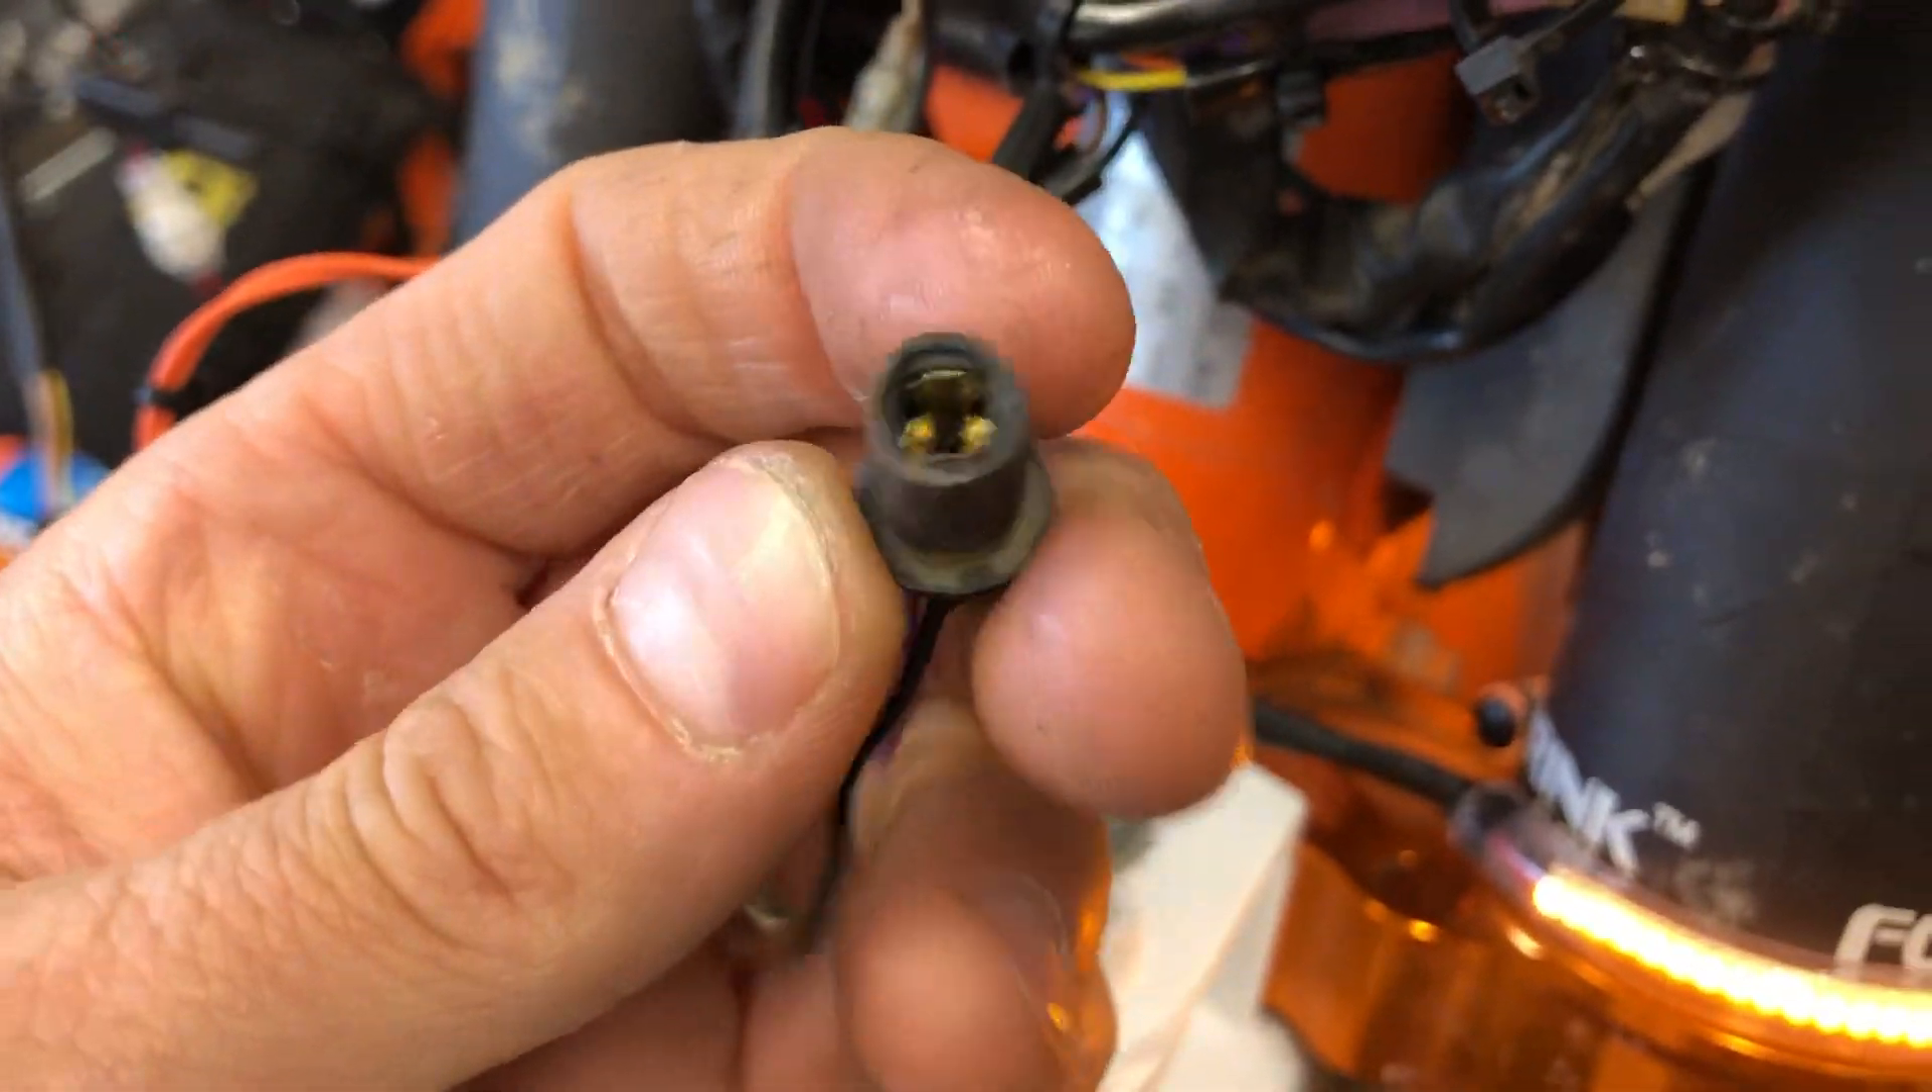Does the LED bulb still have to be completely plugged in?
Yes.